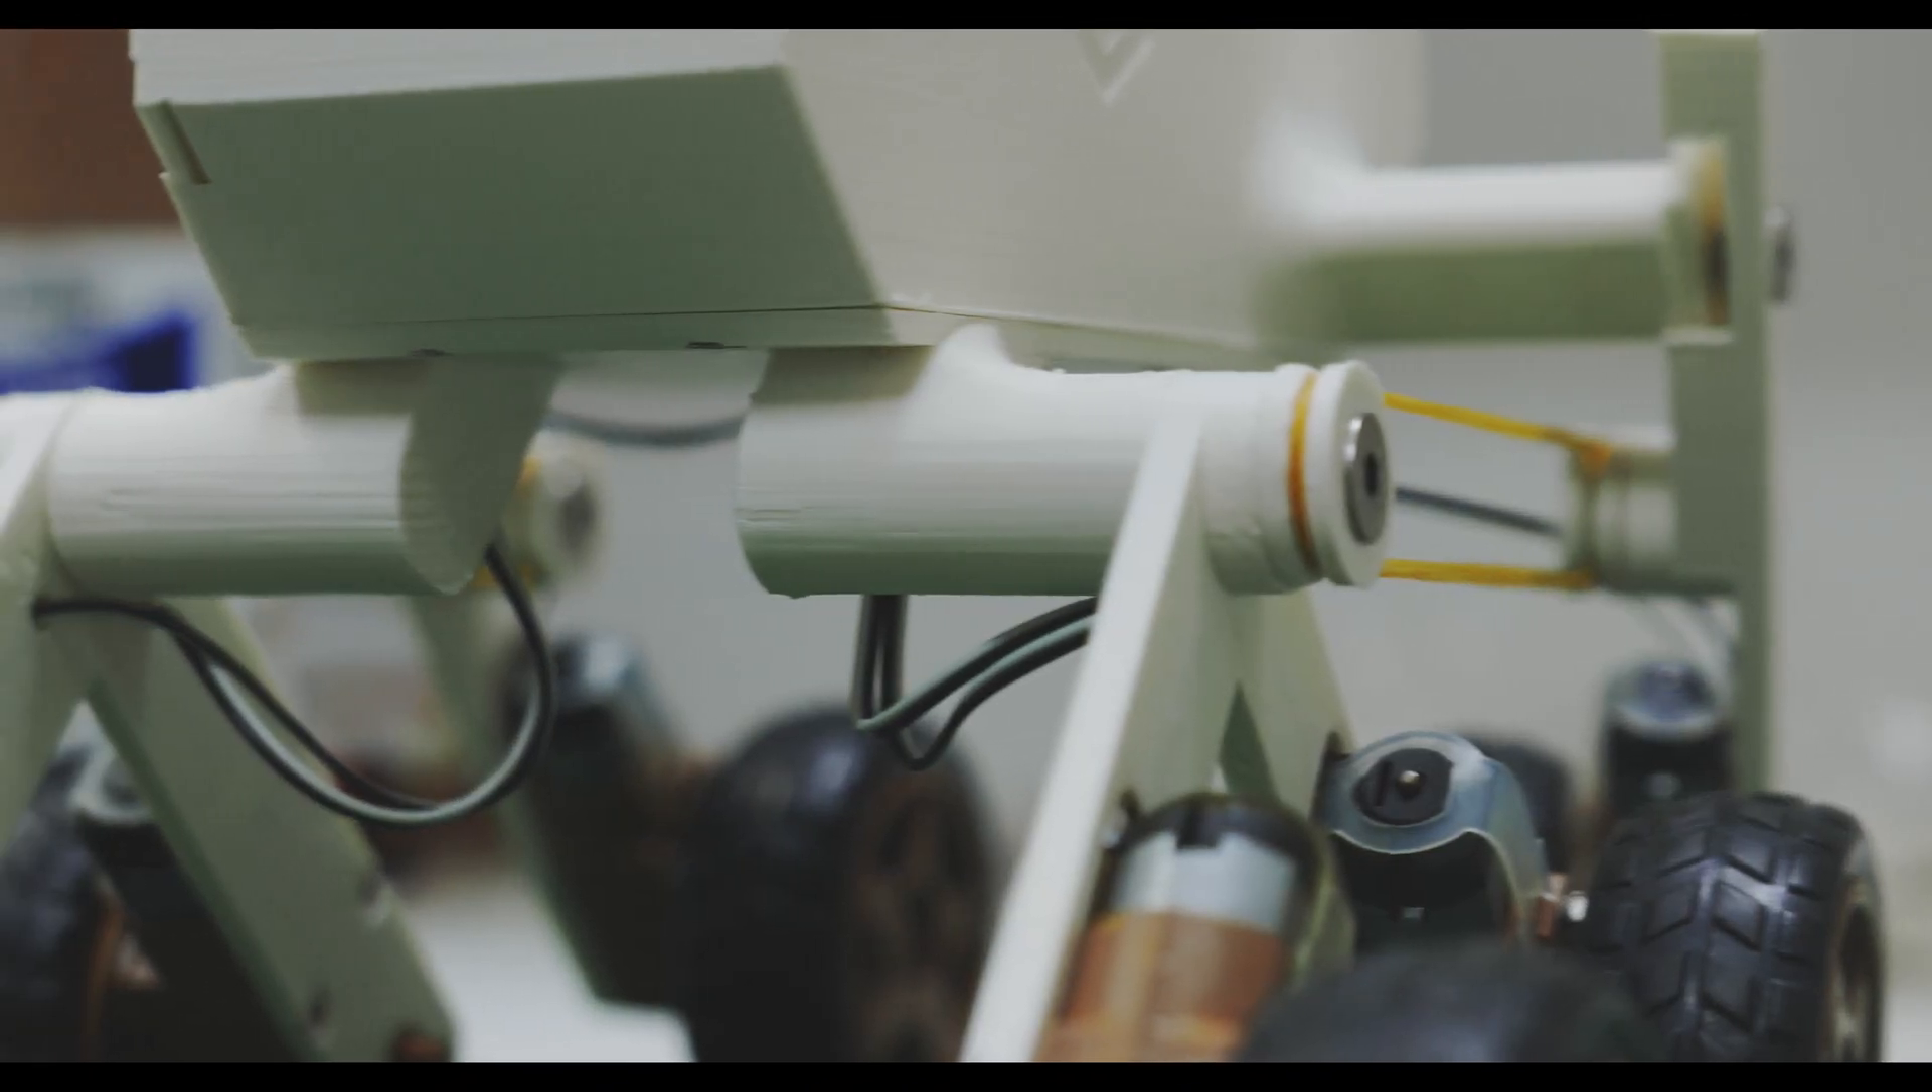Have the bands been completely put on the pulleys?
Yes.